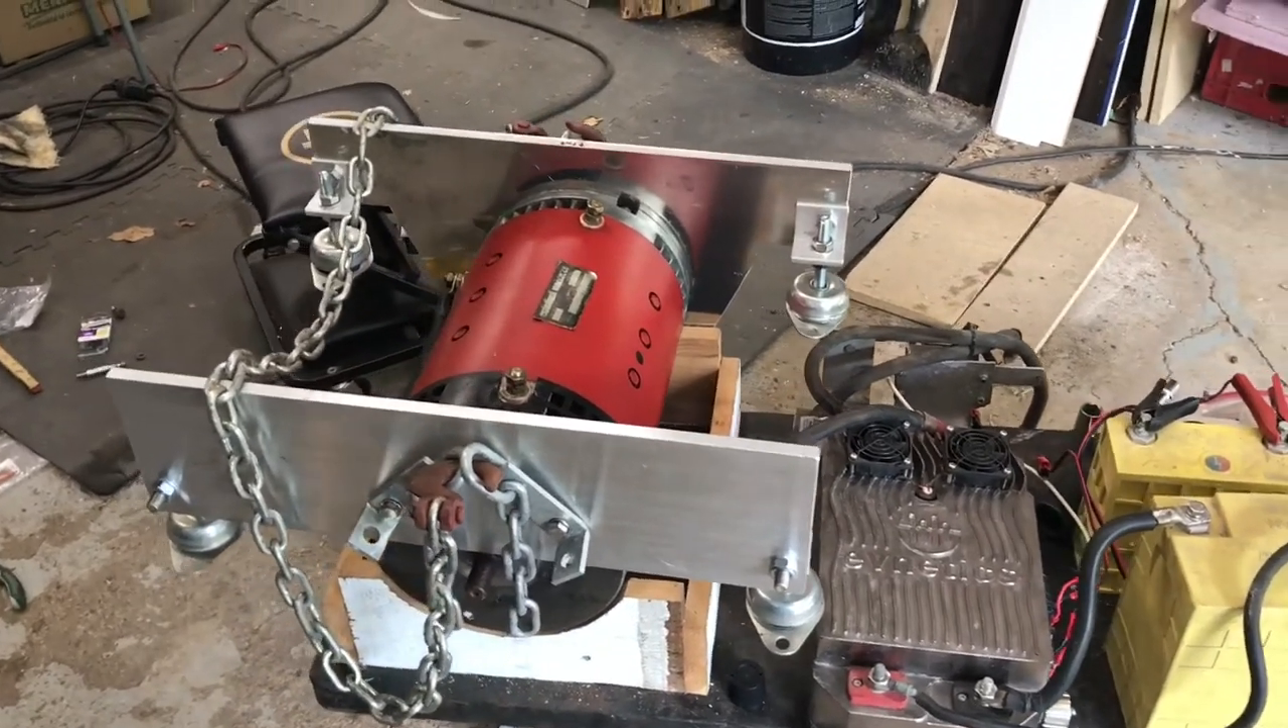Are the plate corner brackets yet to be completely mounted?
No.